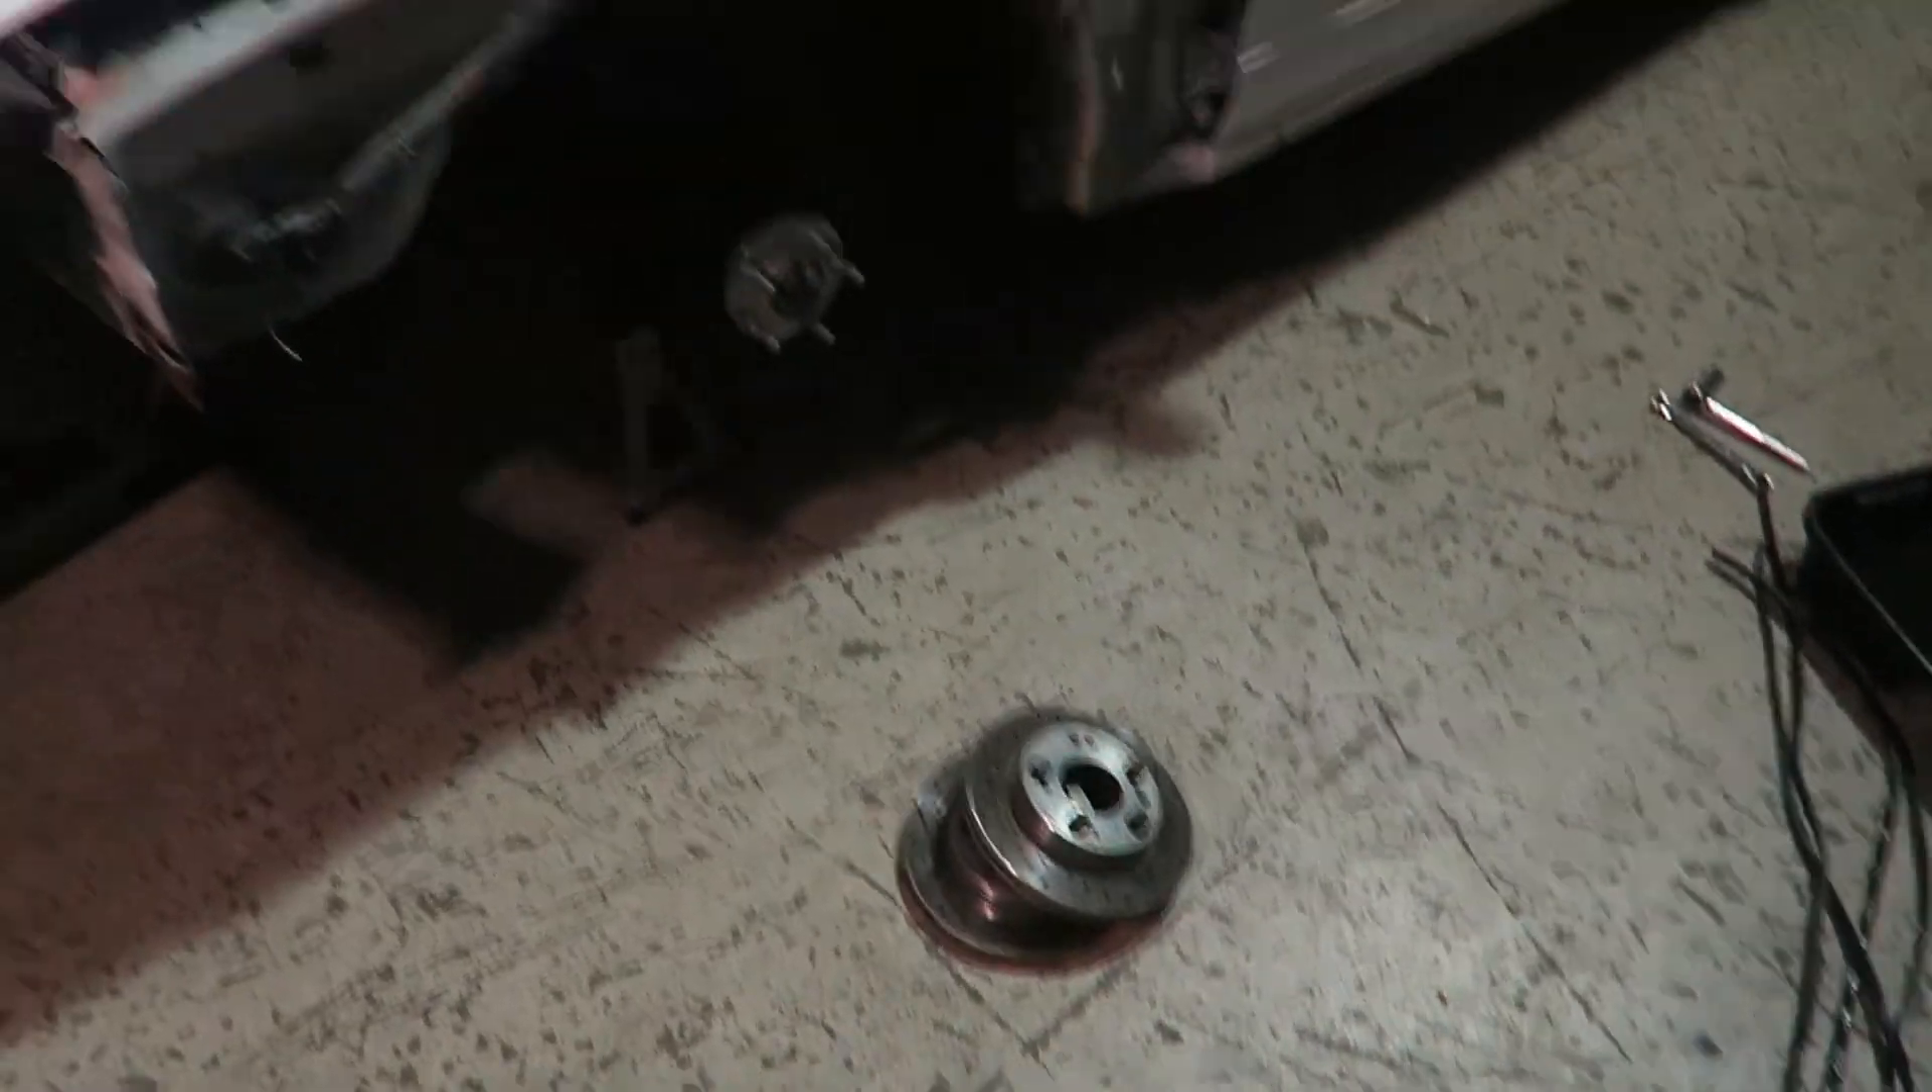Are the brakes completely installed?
No.